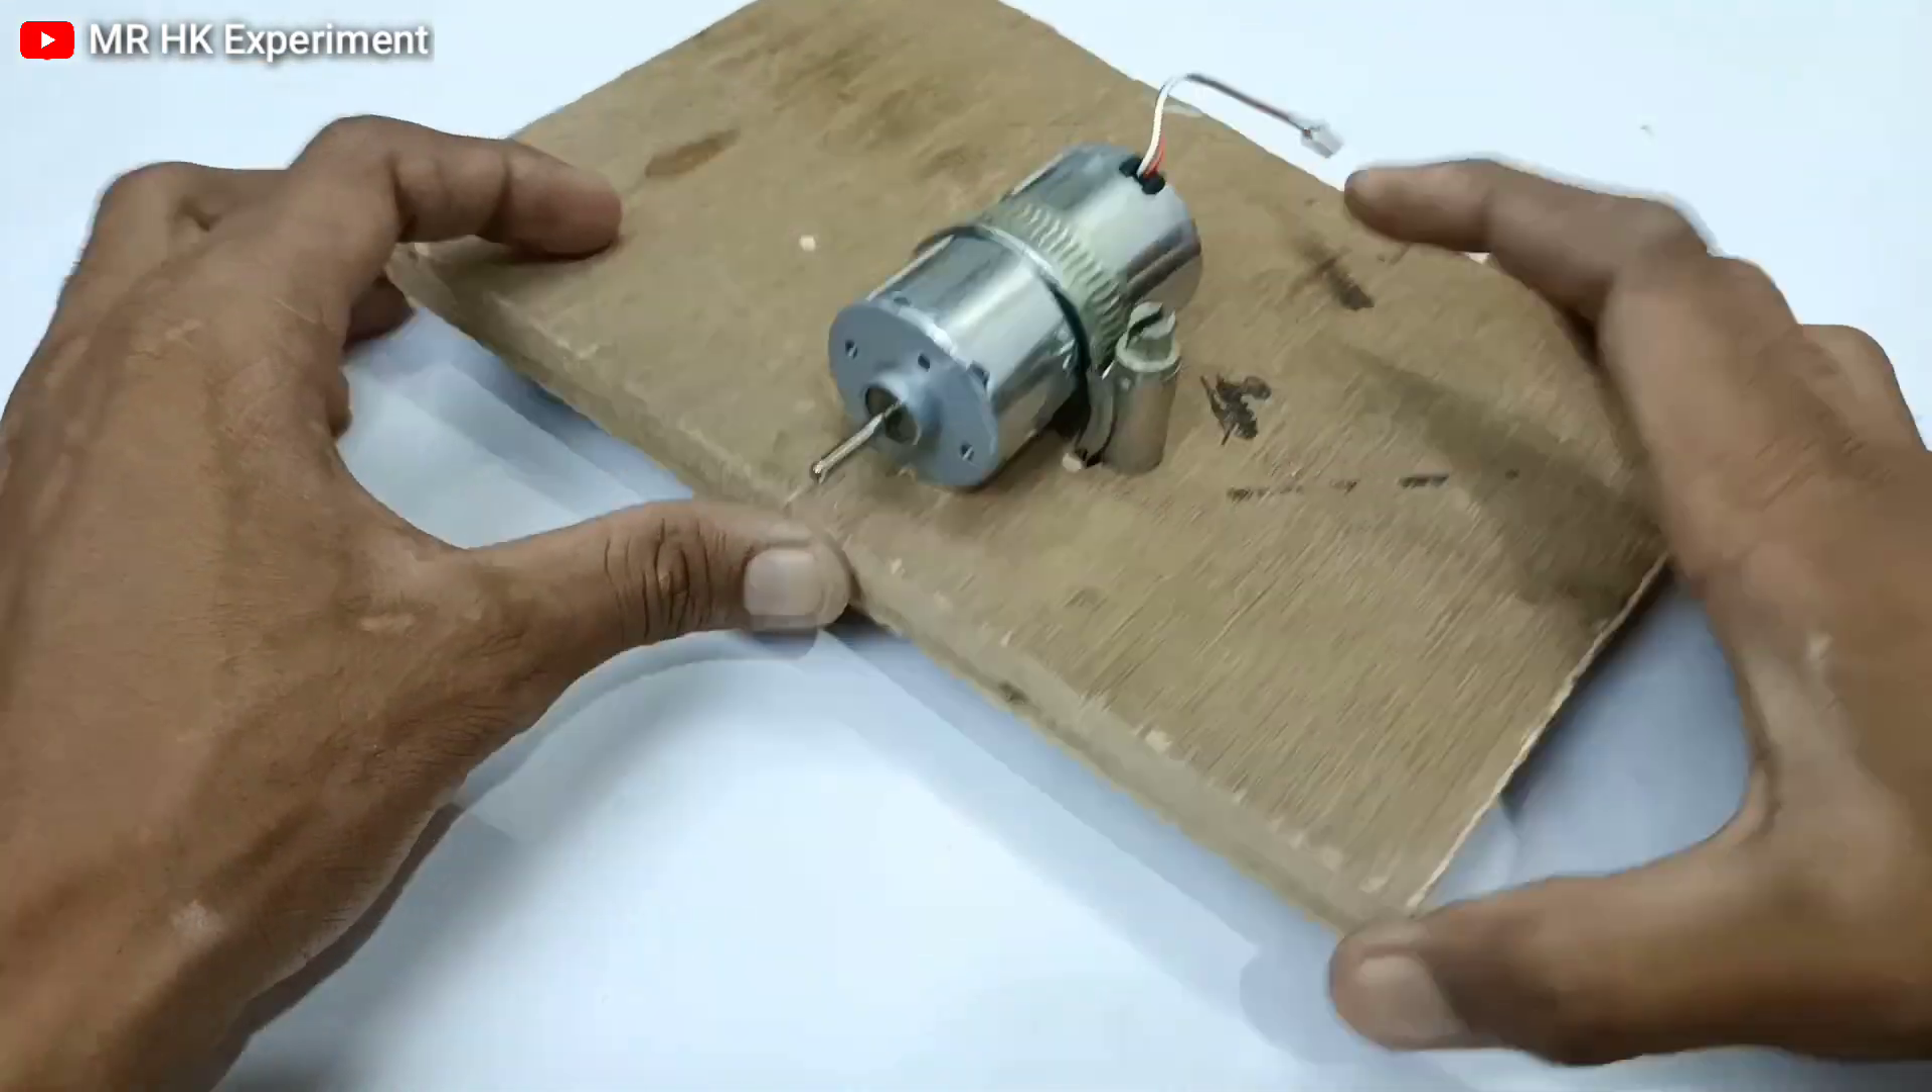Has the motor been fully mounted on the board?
Yes.